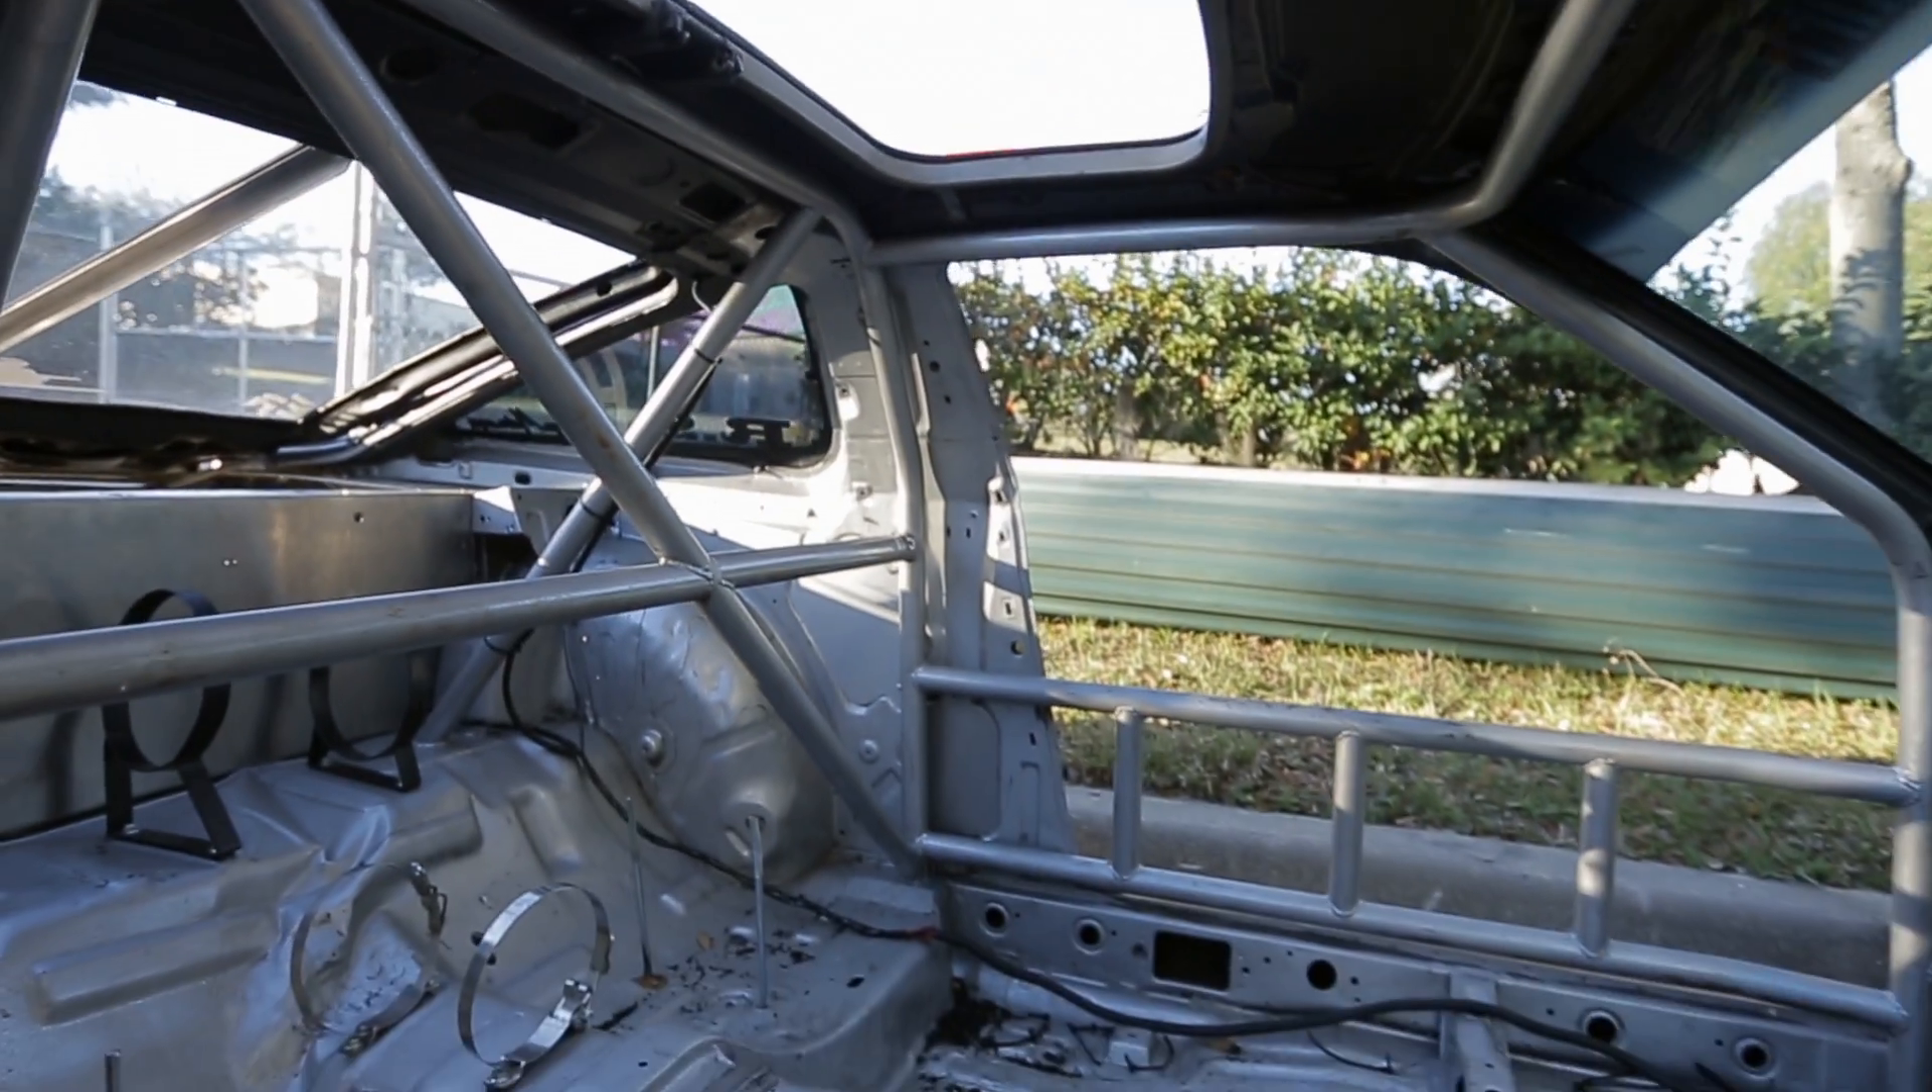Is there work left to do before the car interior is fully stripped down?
No.